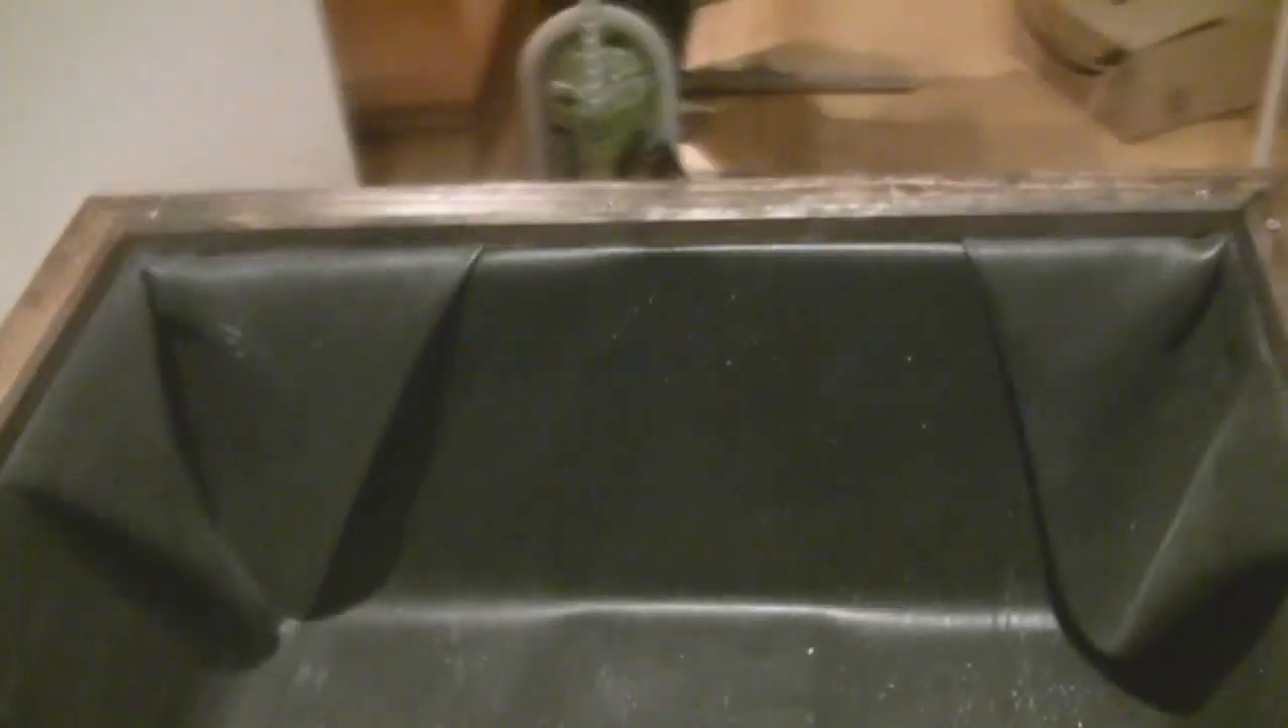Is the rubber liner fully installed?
Yes.